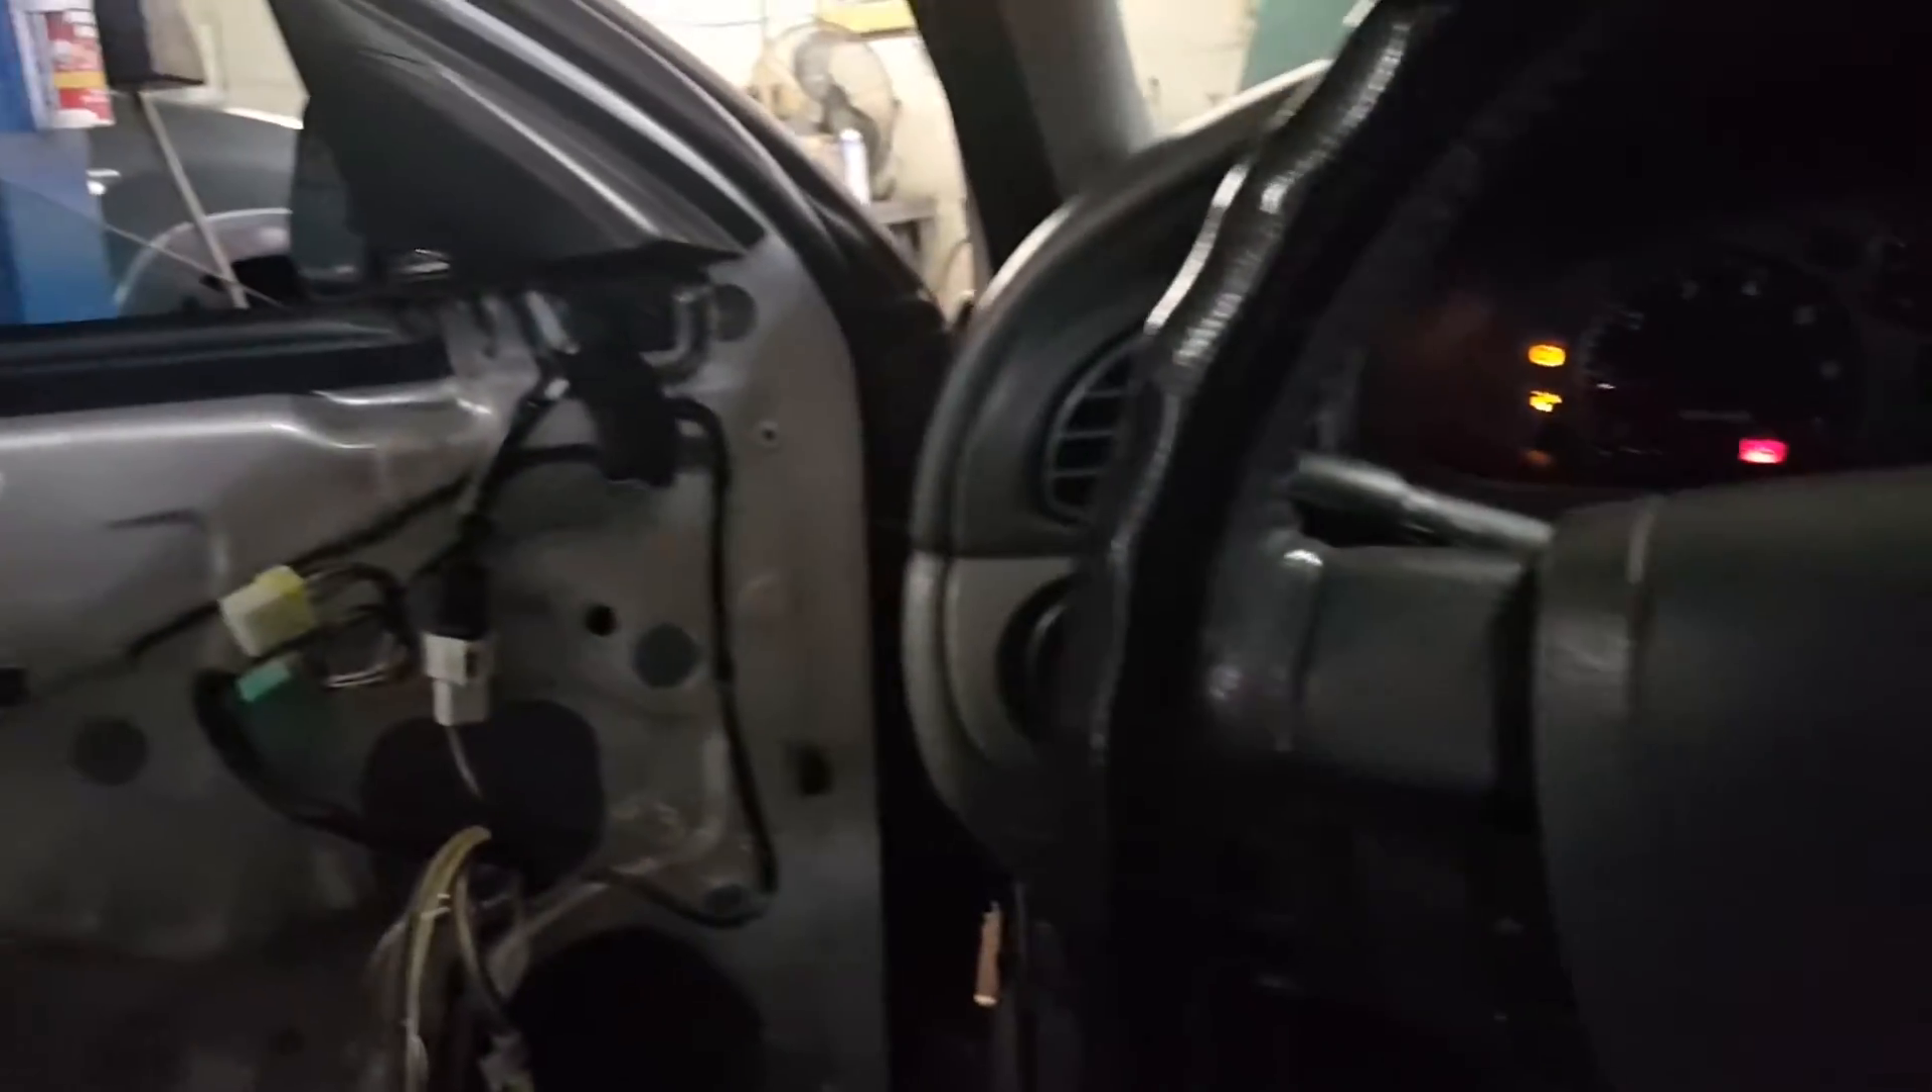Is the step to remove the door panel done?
Yes.